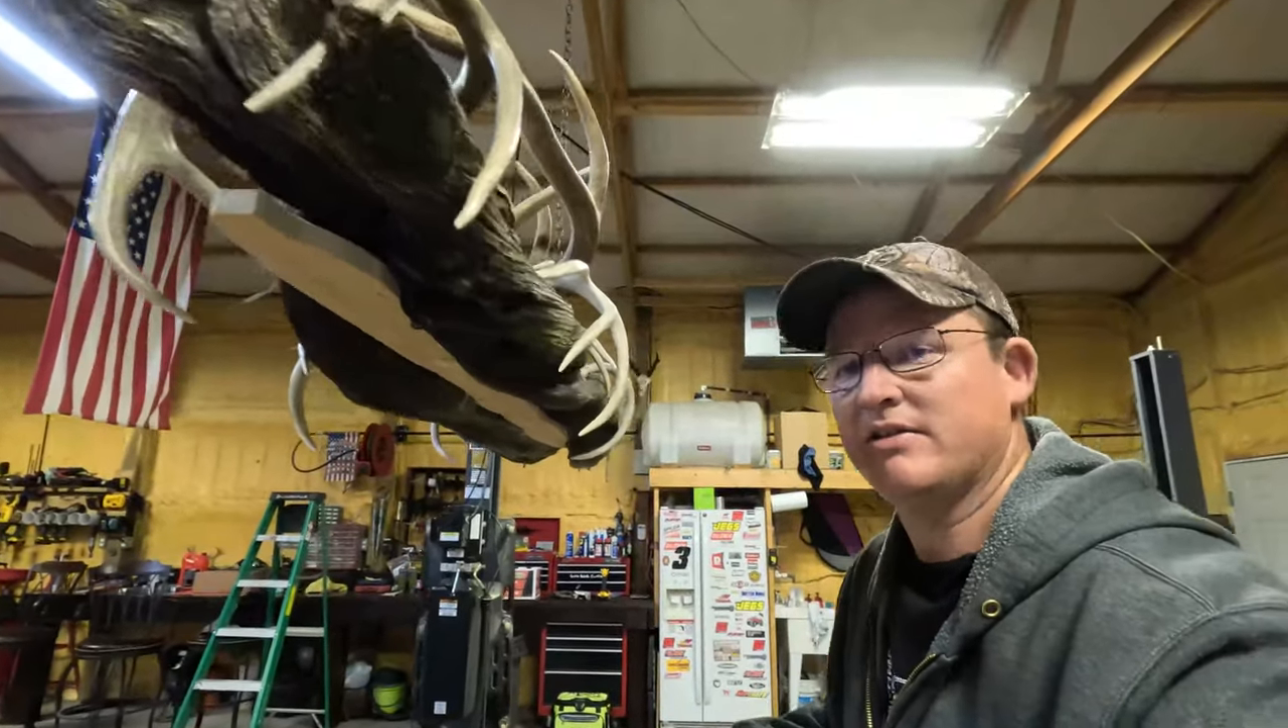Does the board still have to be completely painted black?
Yes.